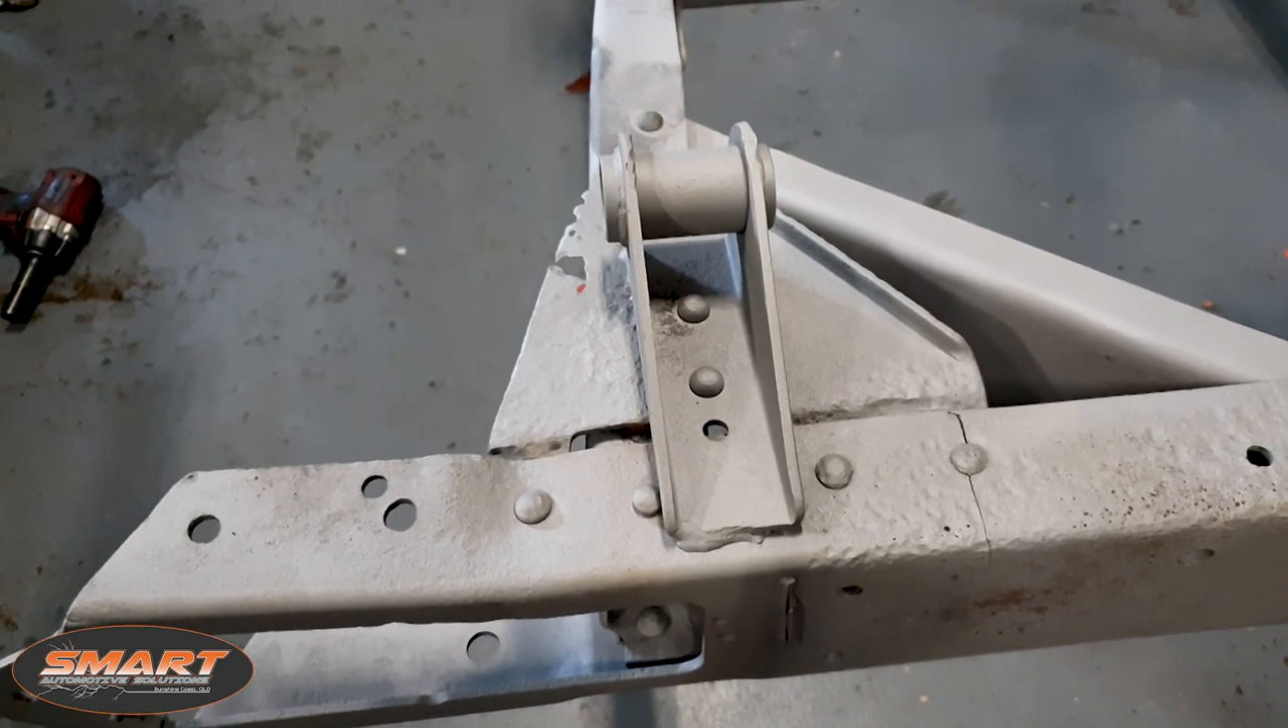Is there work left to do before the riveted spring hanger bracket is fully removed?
Yes.